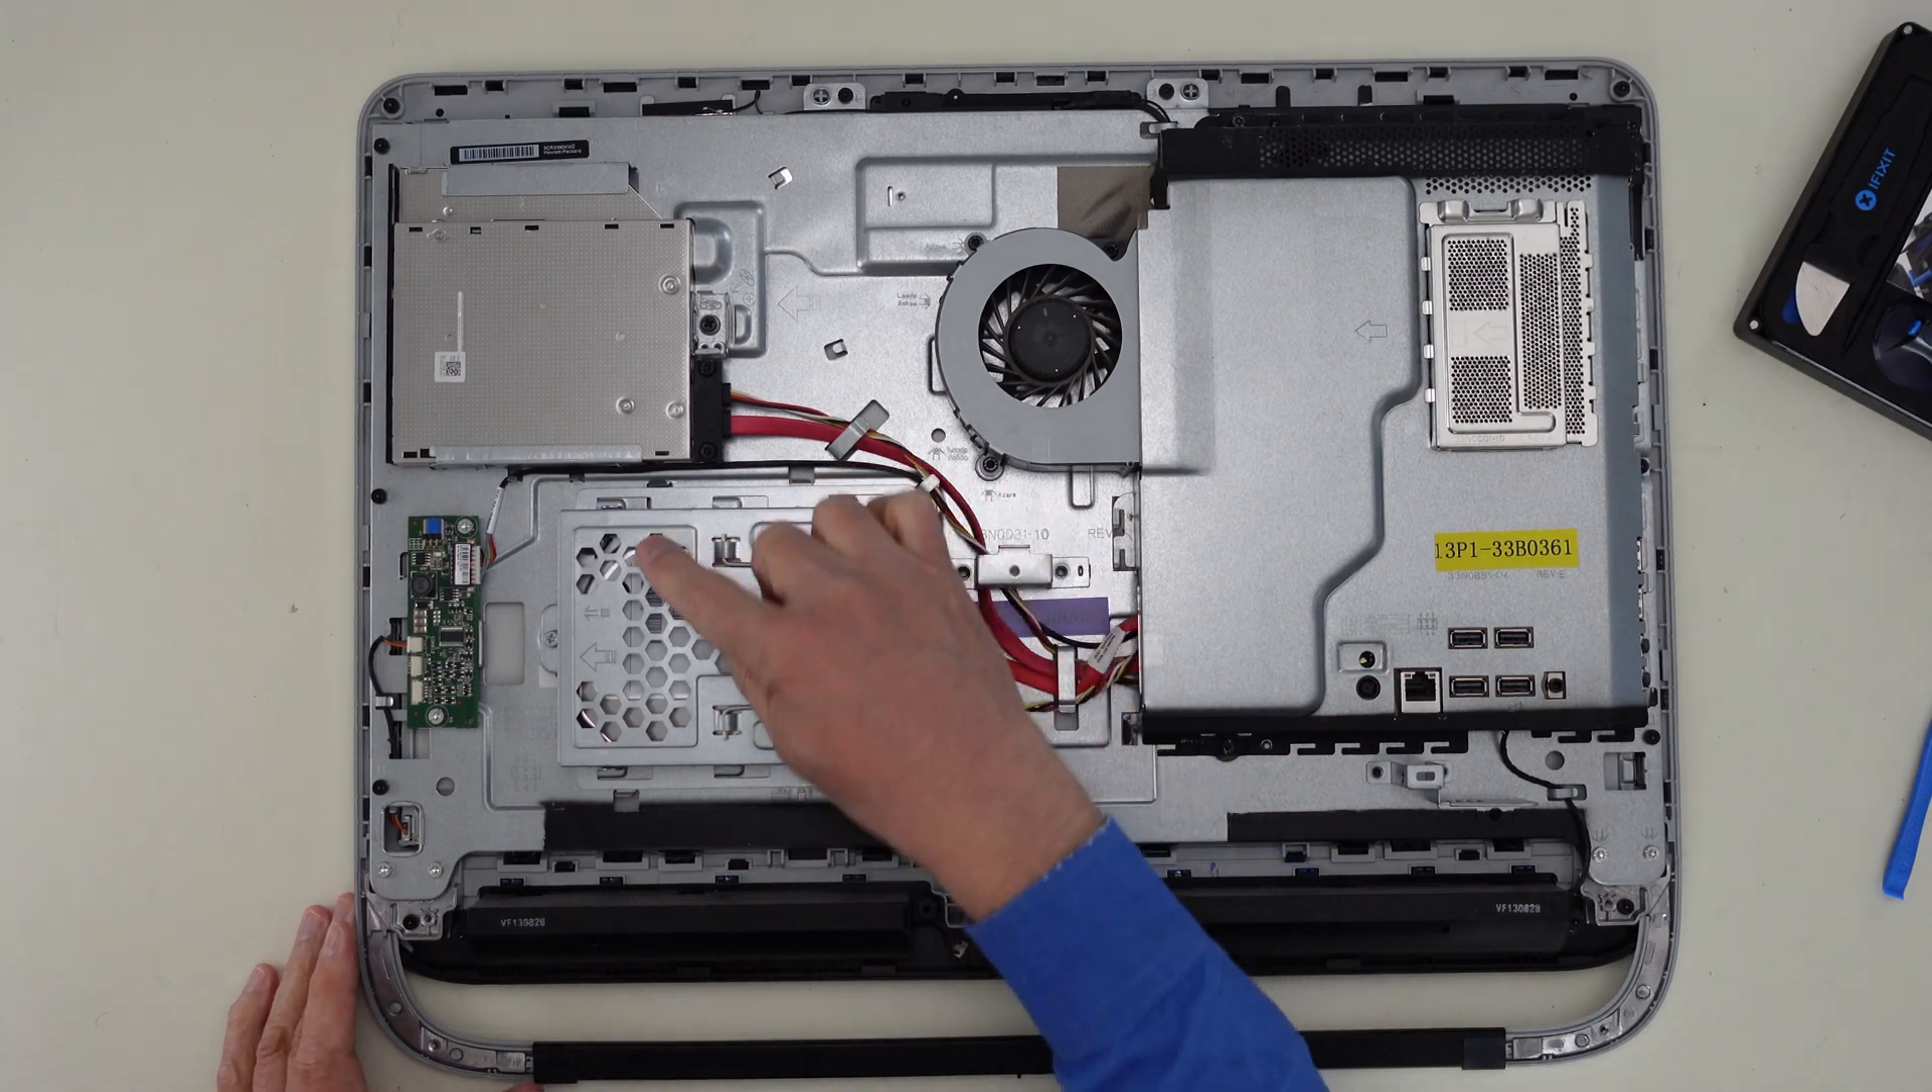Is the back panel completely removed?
Yes.